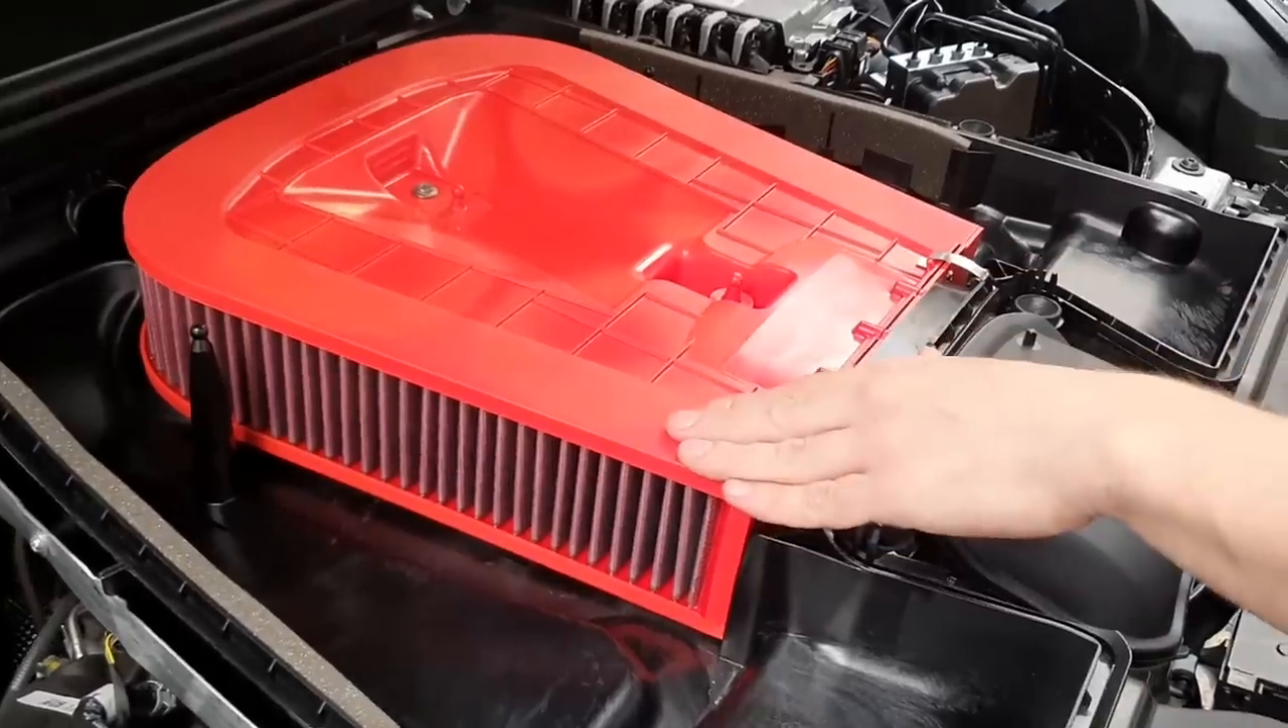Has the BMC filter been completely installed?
Yes.